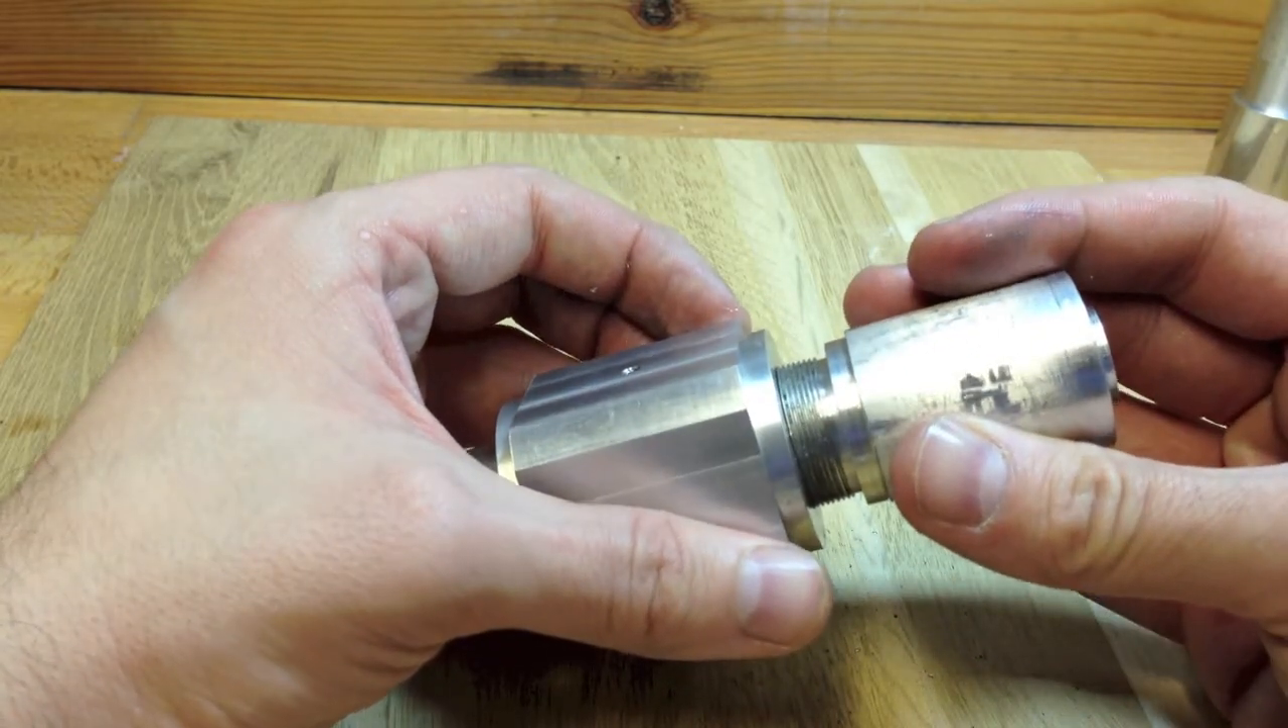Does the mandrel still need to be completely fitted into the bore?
Yes.